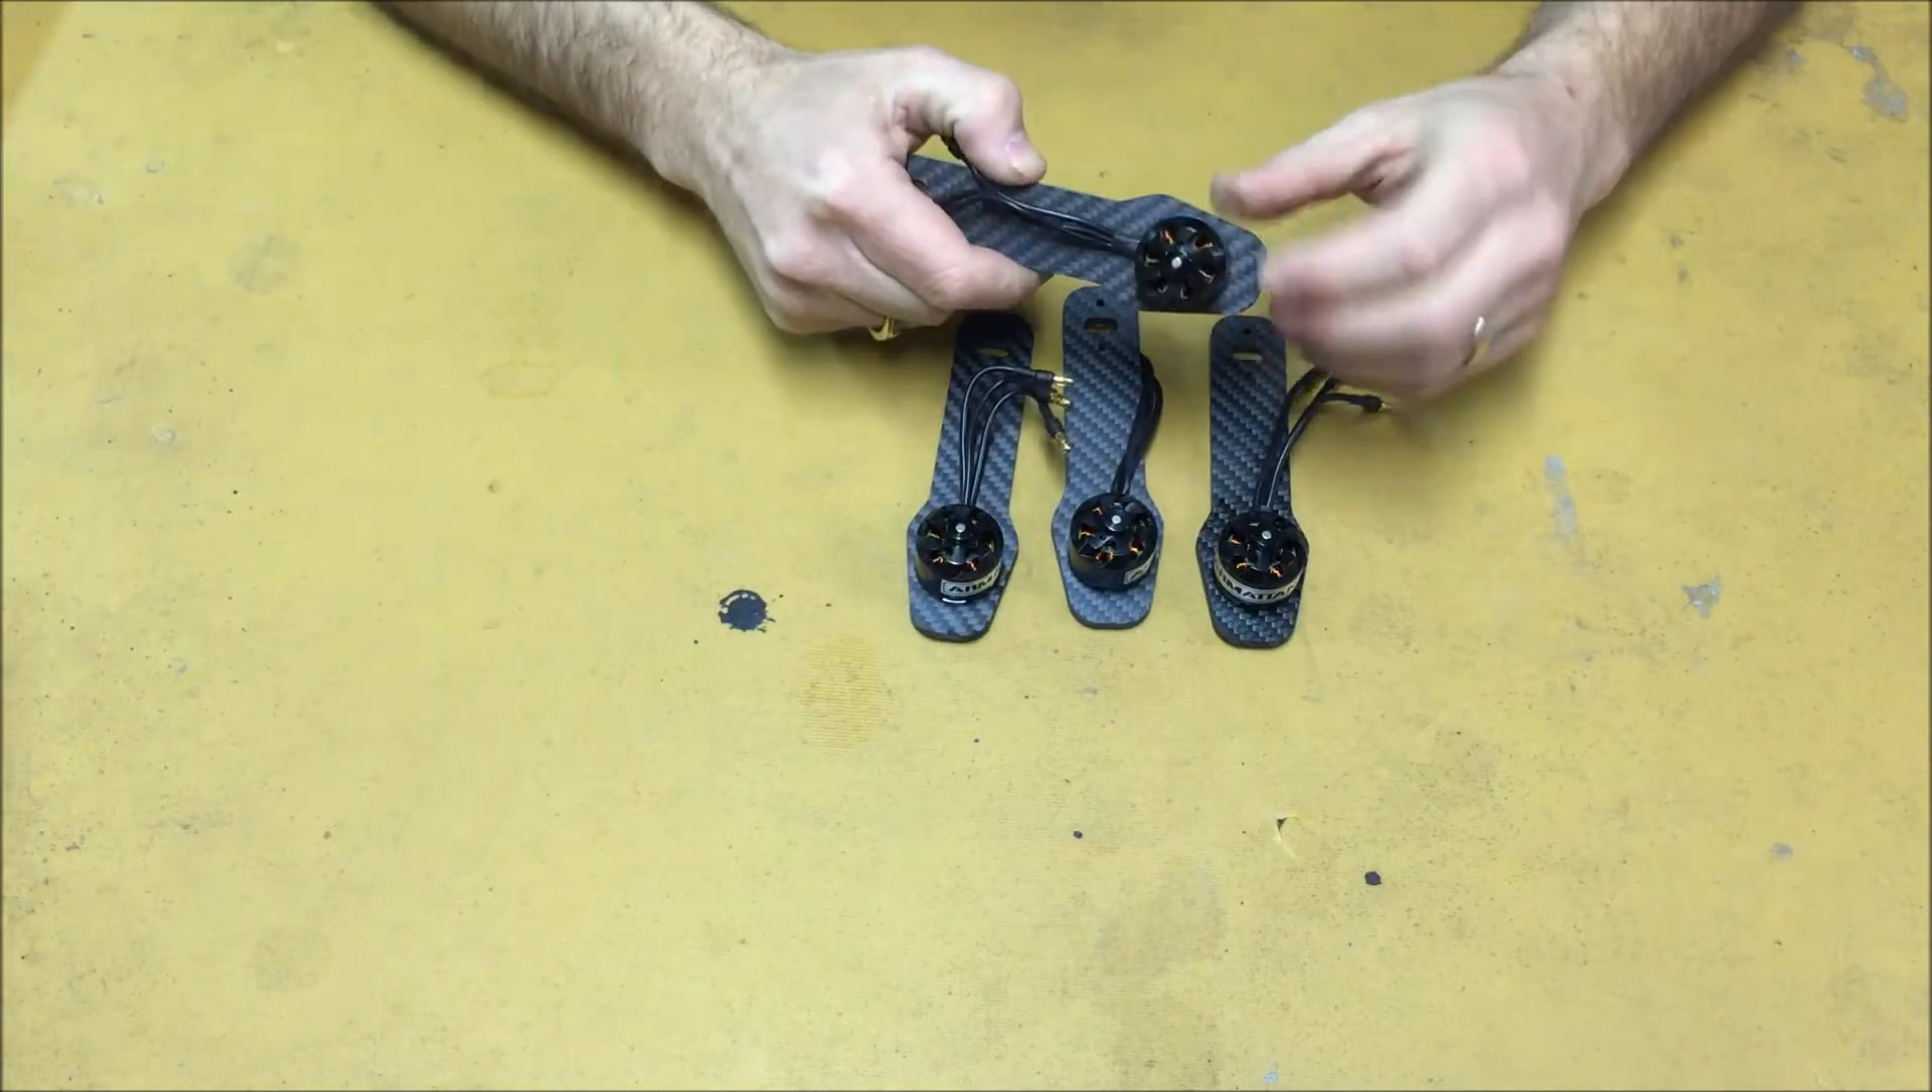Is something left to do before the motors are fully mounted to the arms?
No.